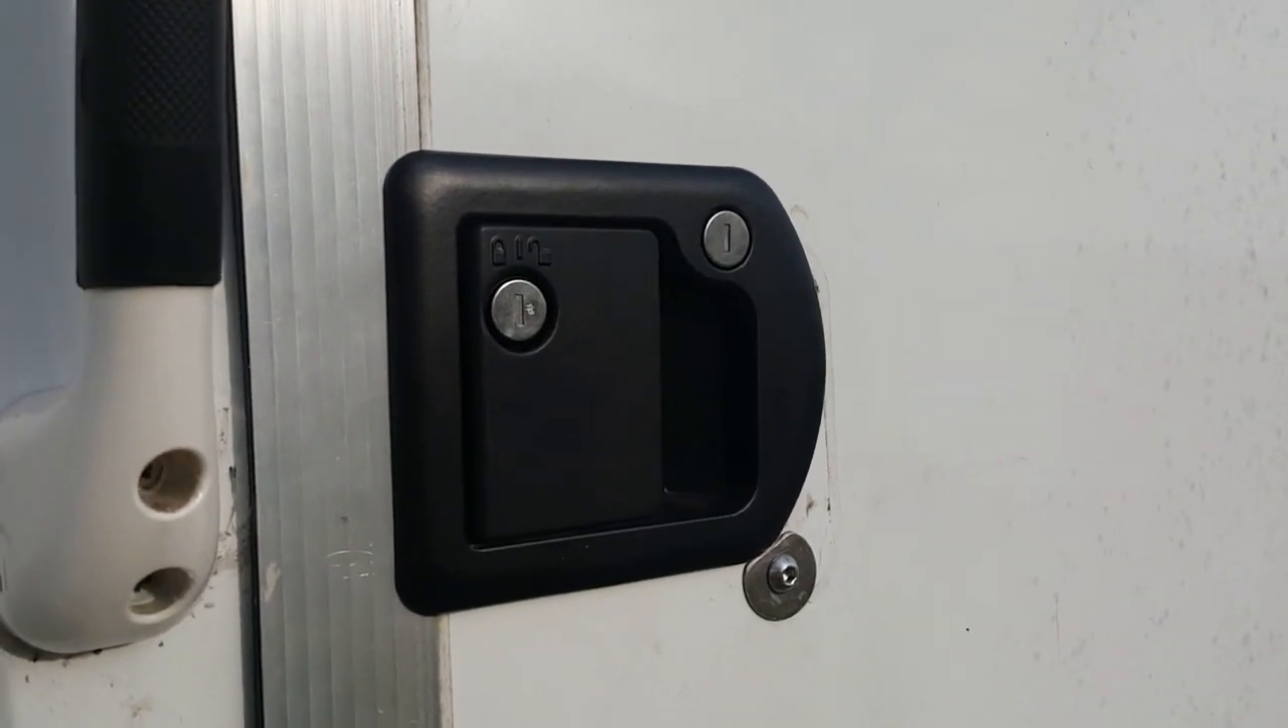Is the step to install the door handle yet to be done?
No.